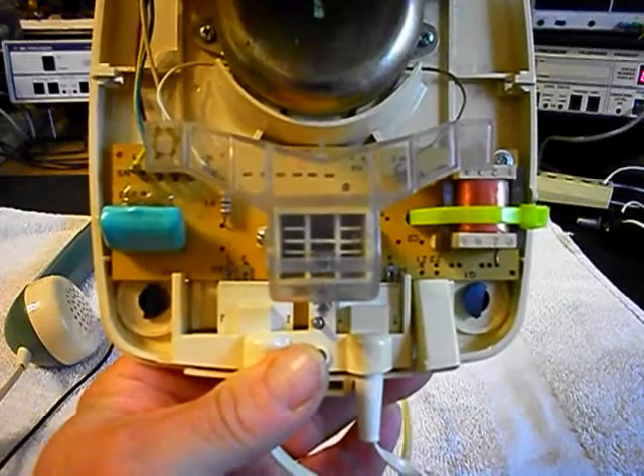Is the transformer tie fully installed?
Yes.